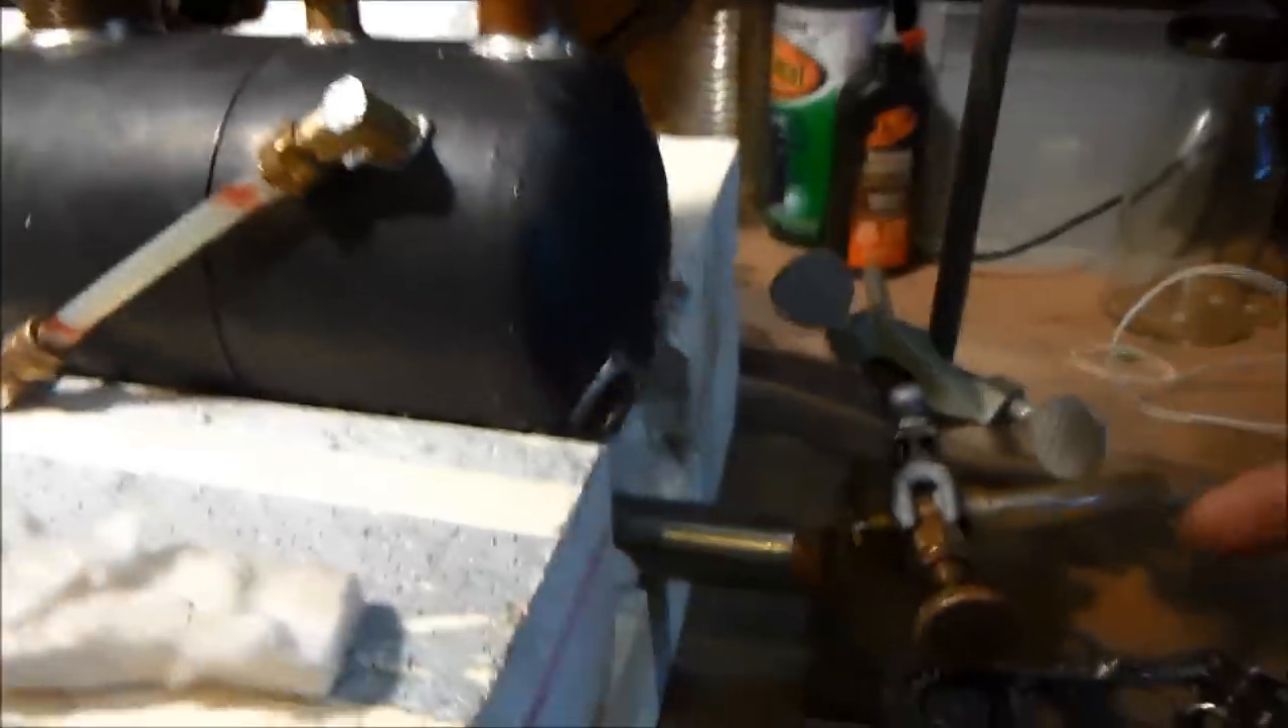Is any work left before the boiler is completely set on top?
No.